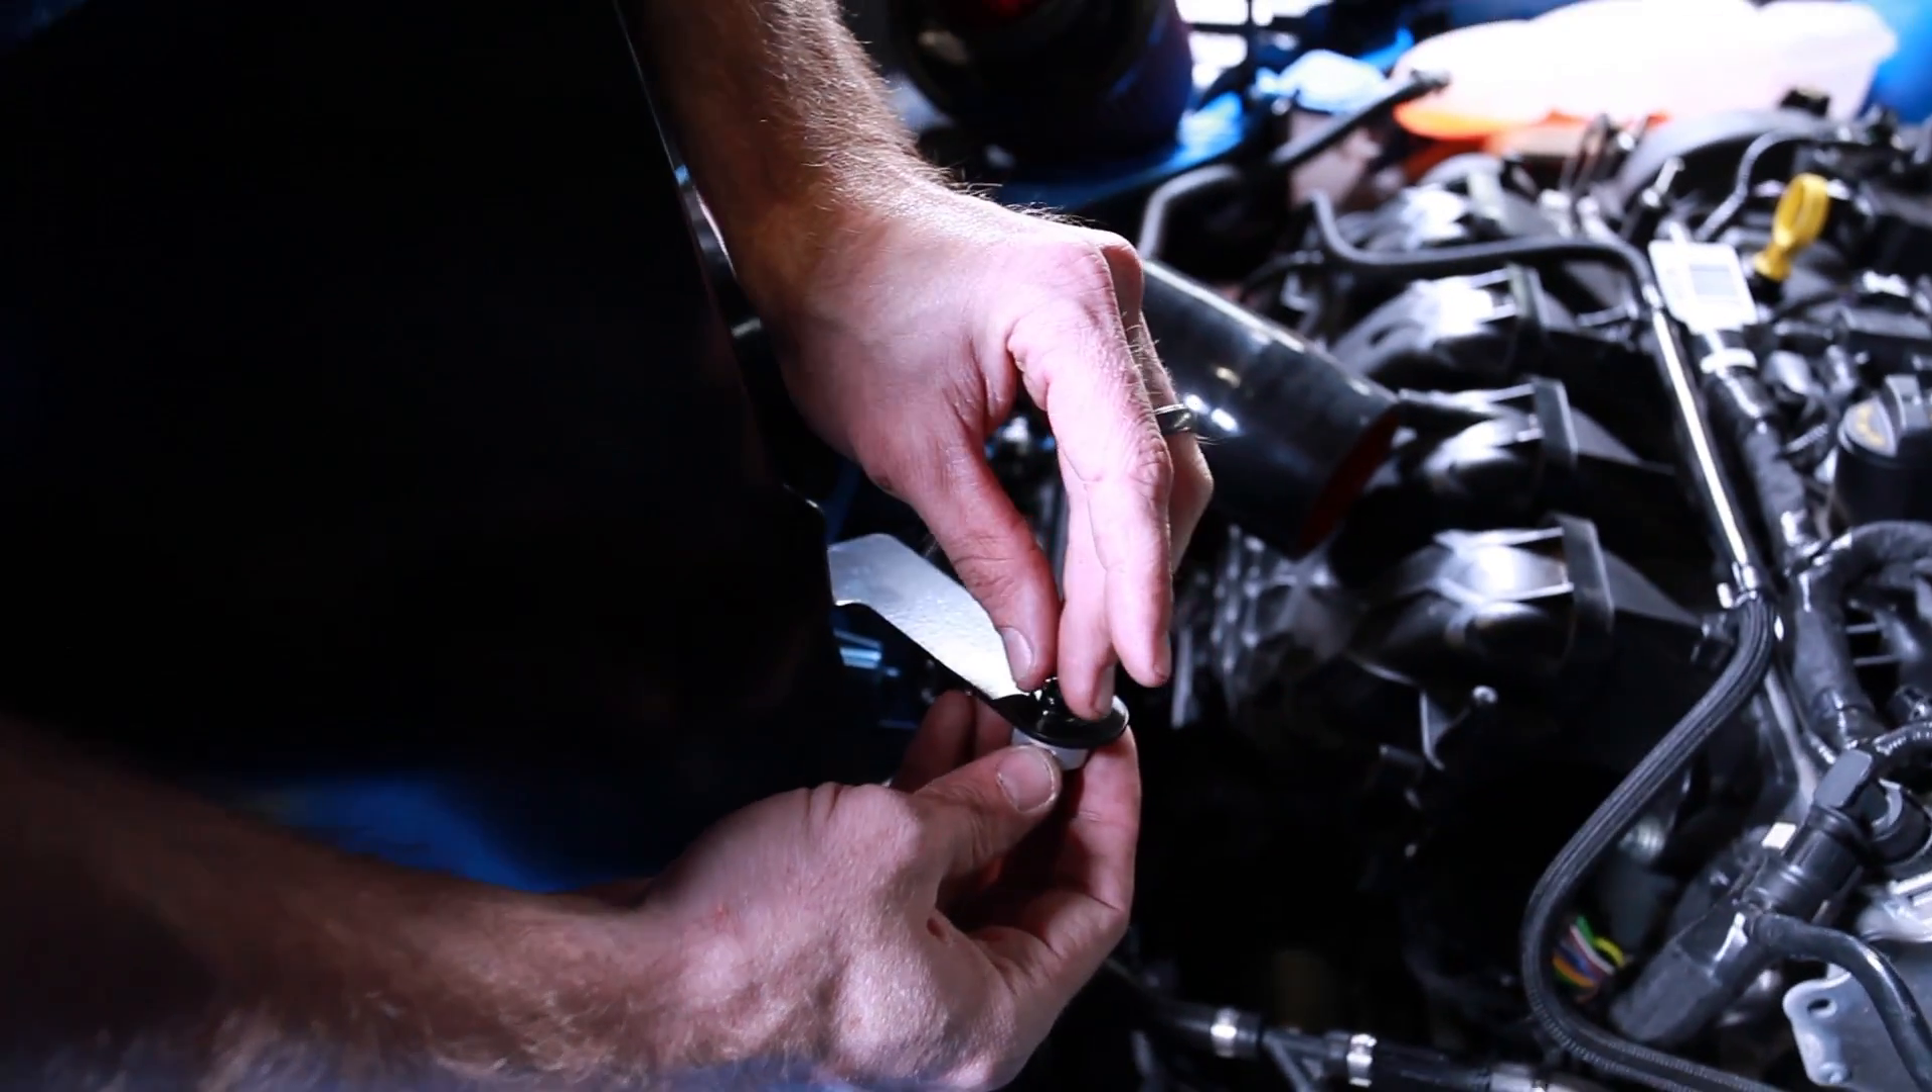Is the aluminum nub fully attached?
No.